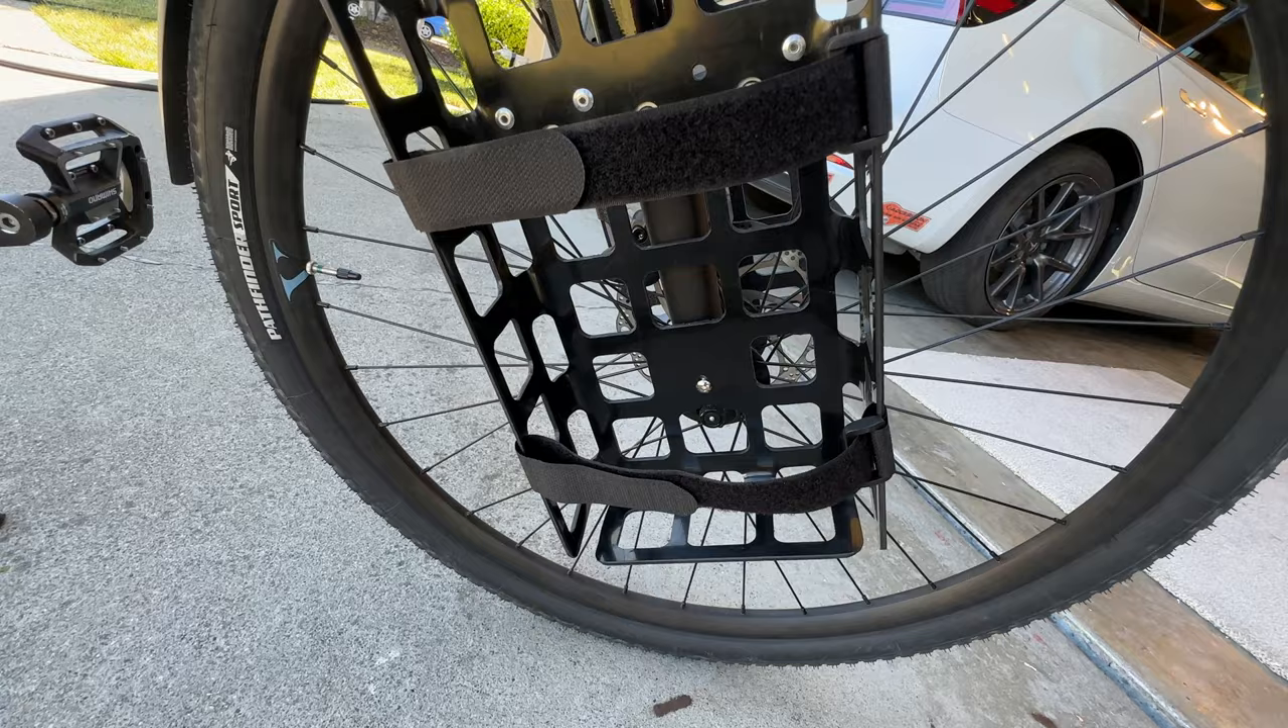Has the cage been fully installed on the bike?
Yes.